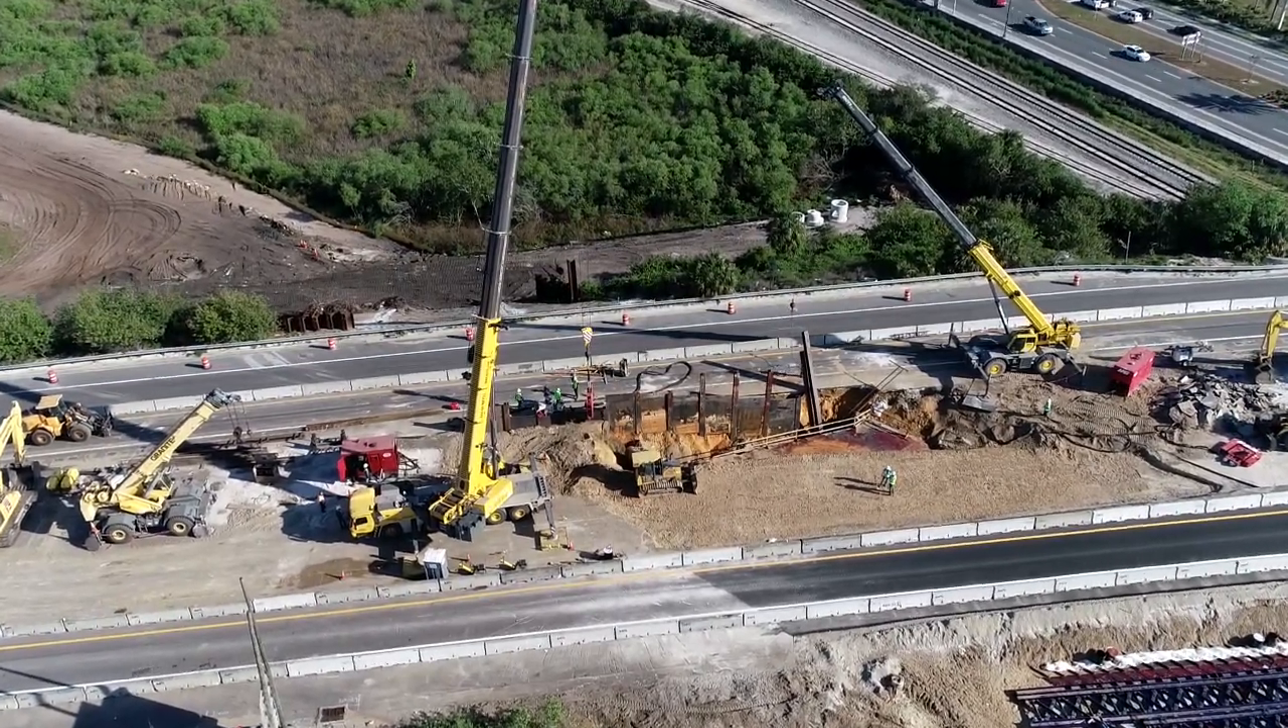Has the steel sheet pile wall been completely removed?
No.